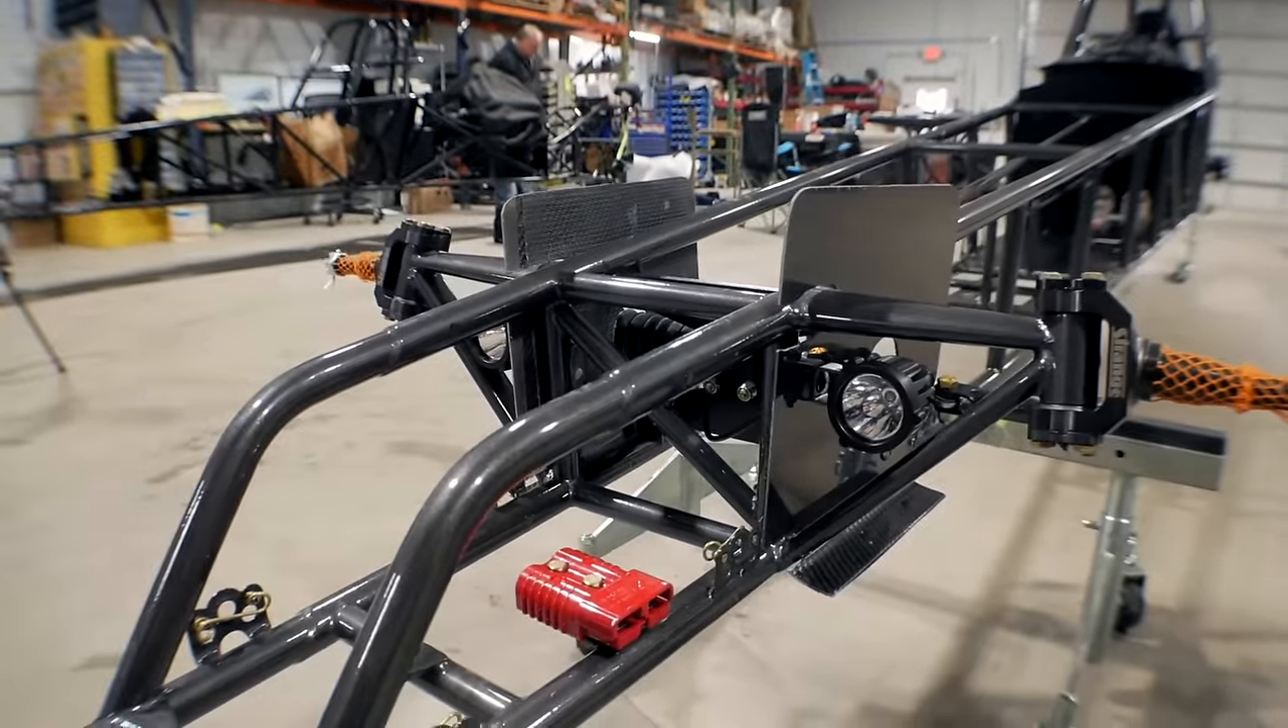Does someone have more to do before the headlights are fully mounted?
No.